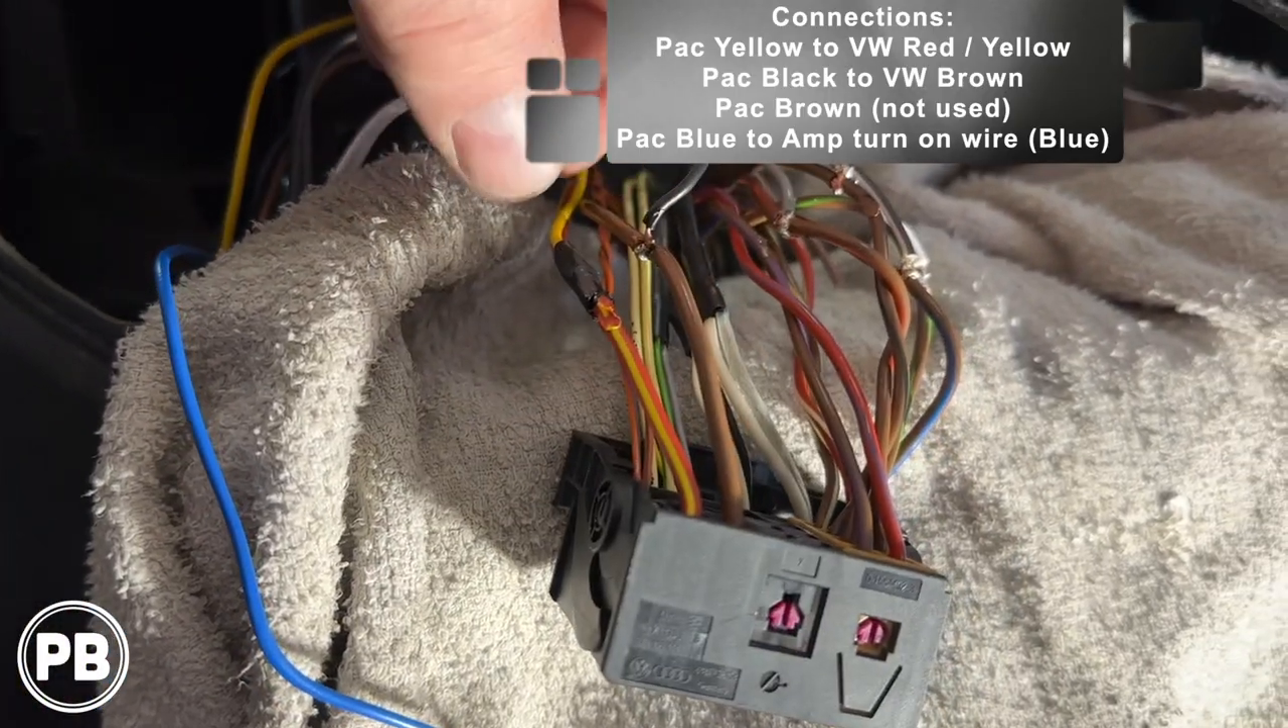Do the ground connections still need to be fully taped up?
Yes.